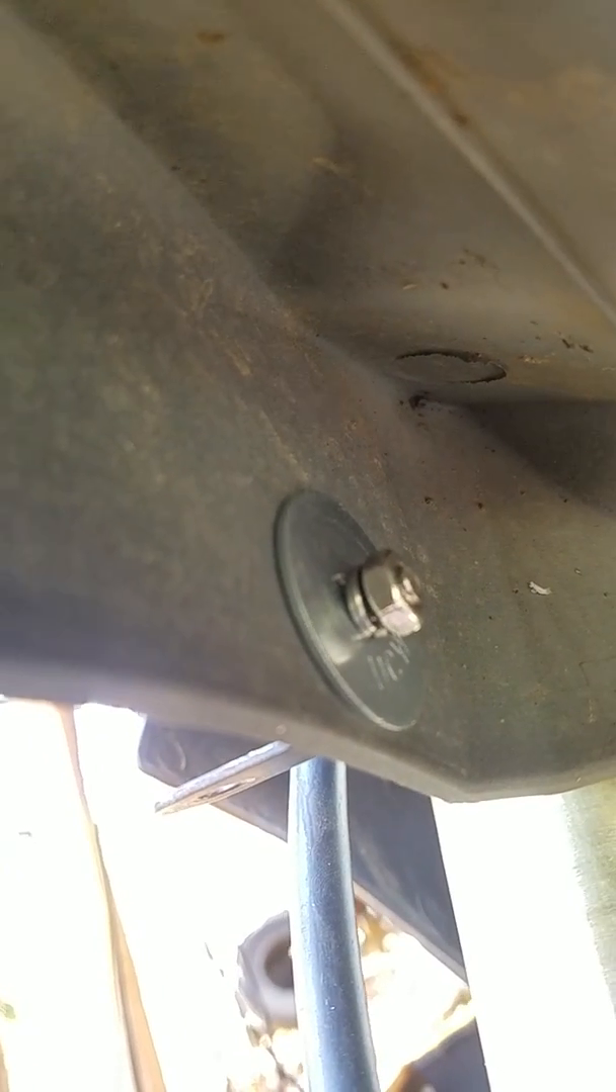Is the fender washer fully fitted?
Yes.